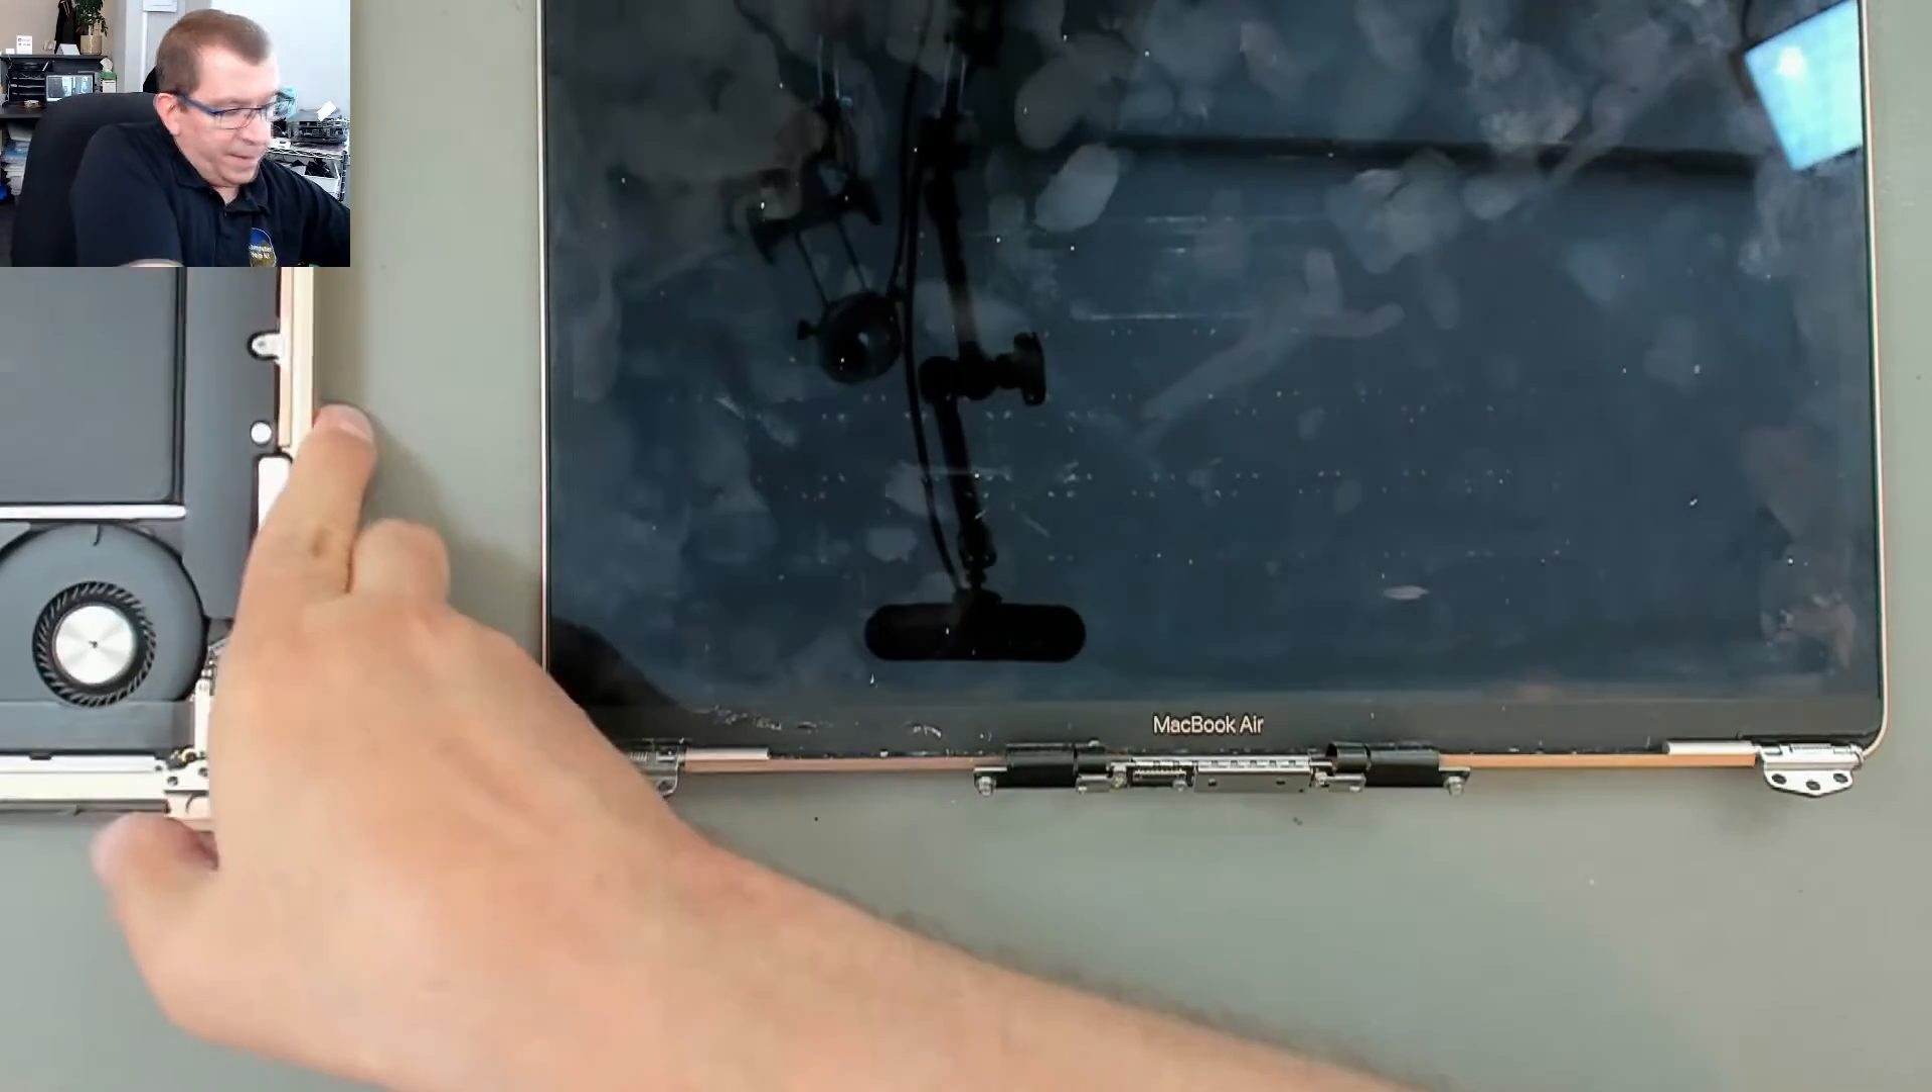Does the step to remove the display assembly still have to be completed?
No.